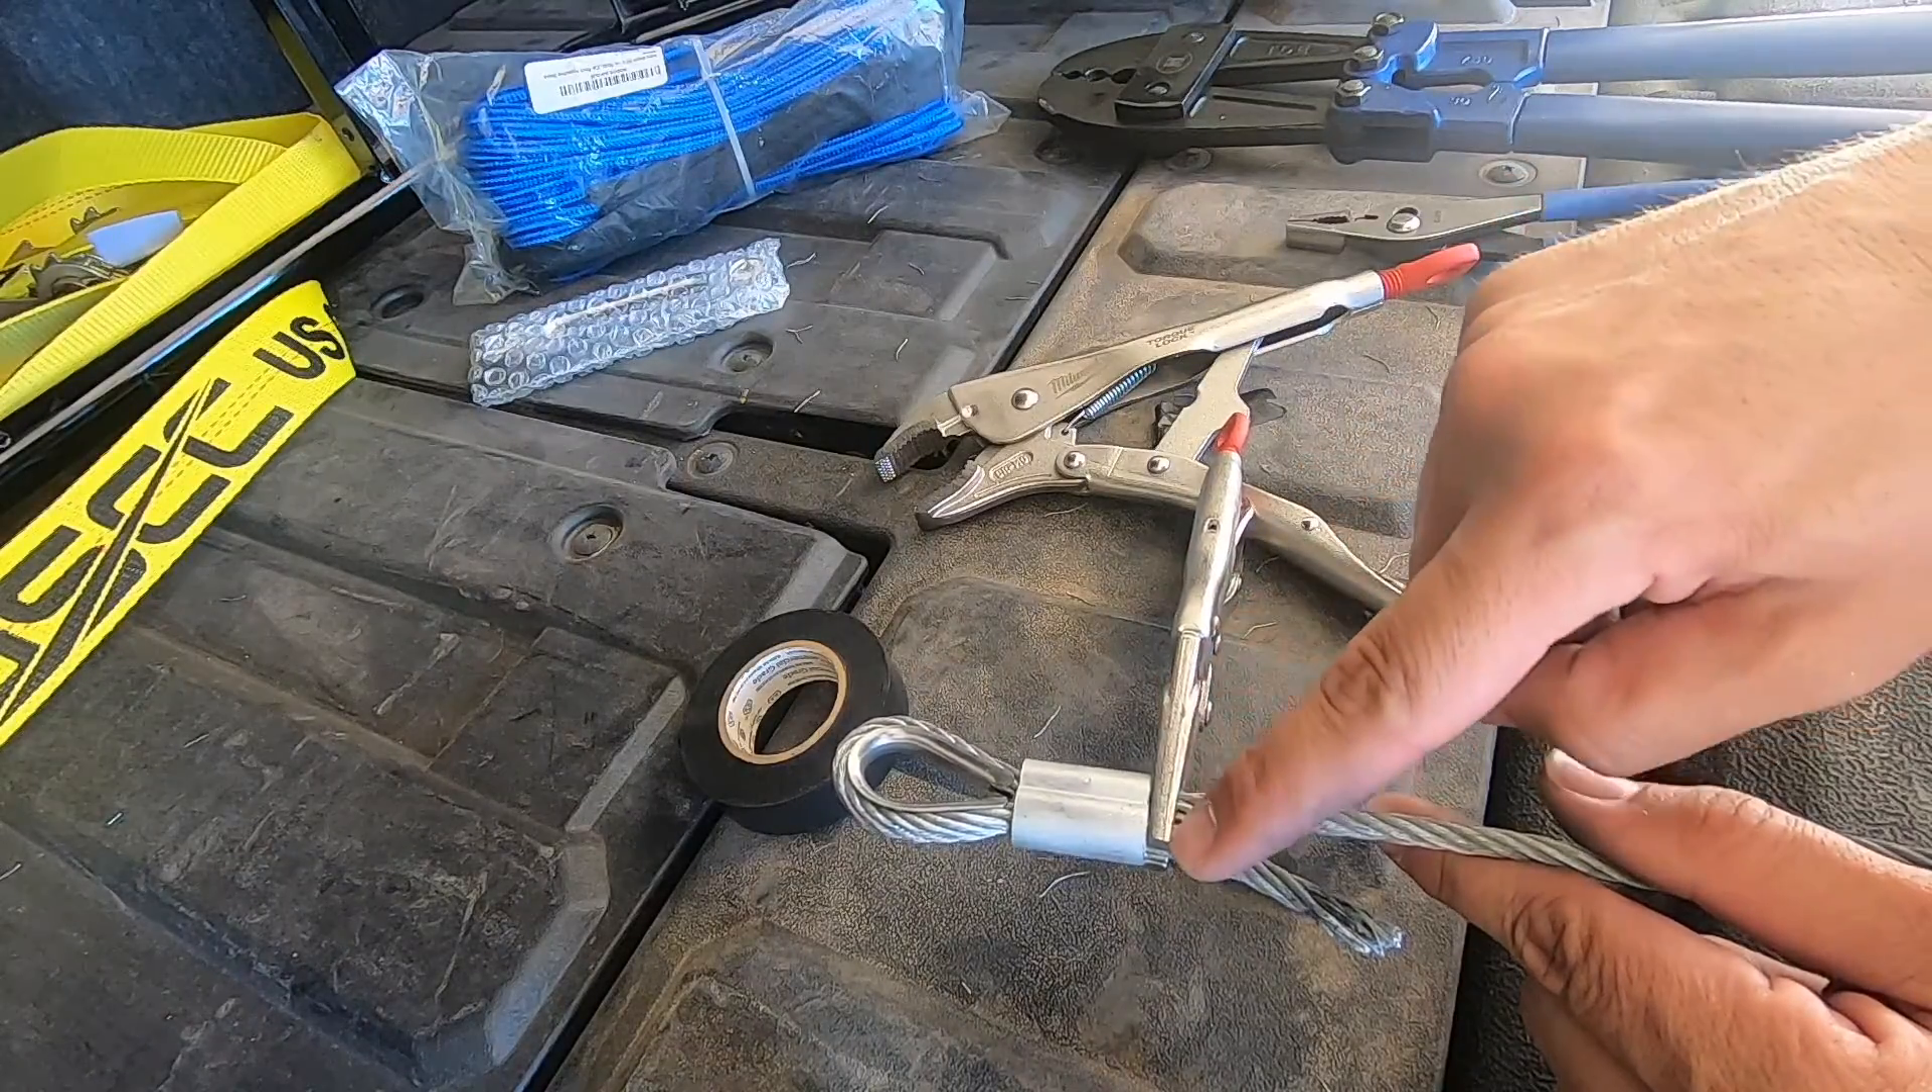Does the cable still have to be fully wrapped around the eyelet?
No.